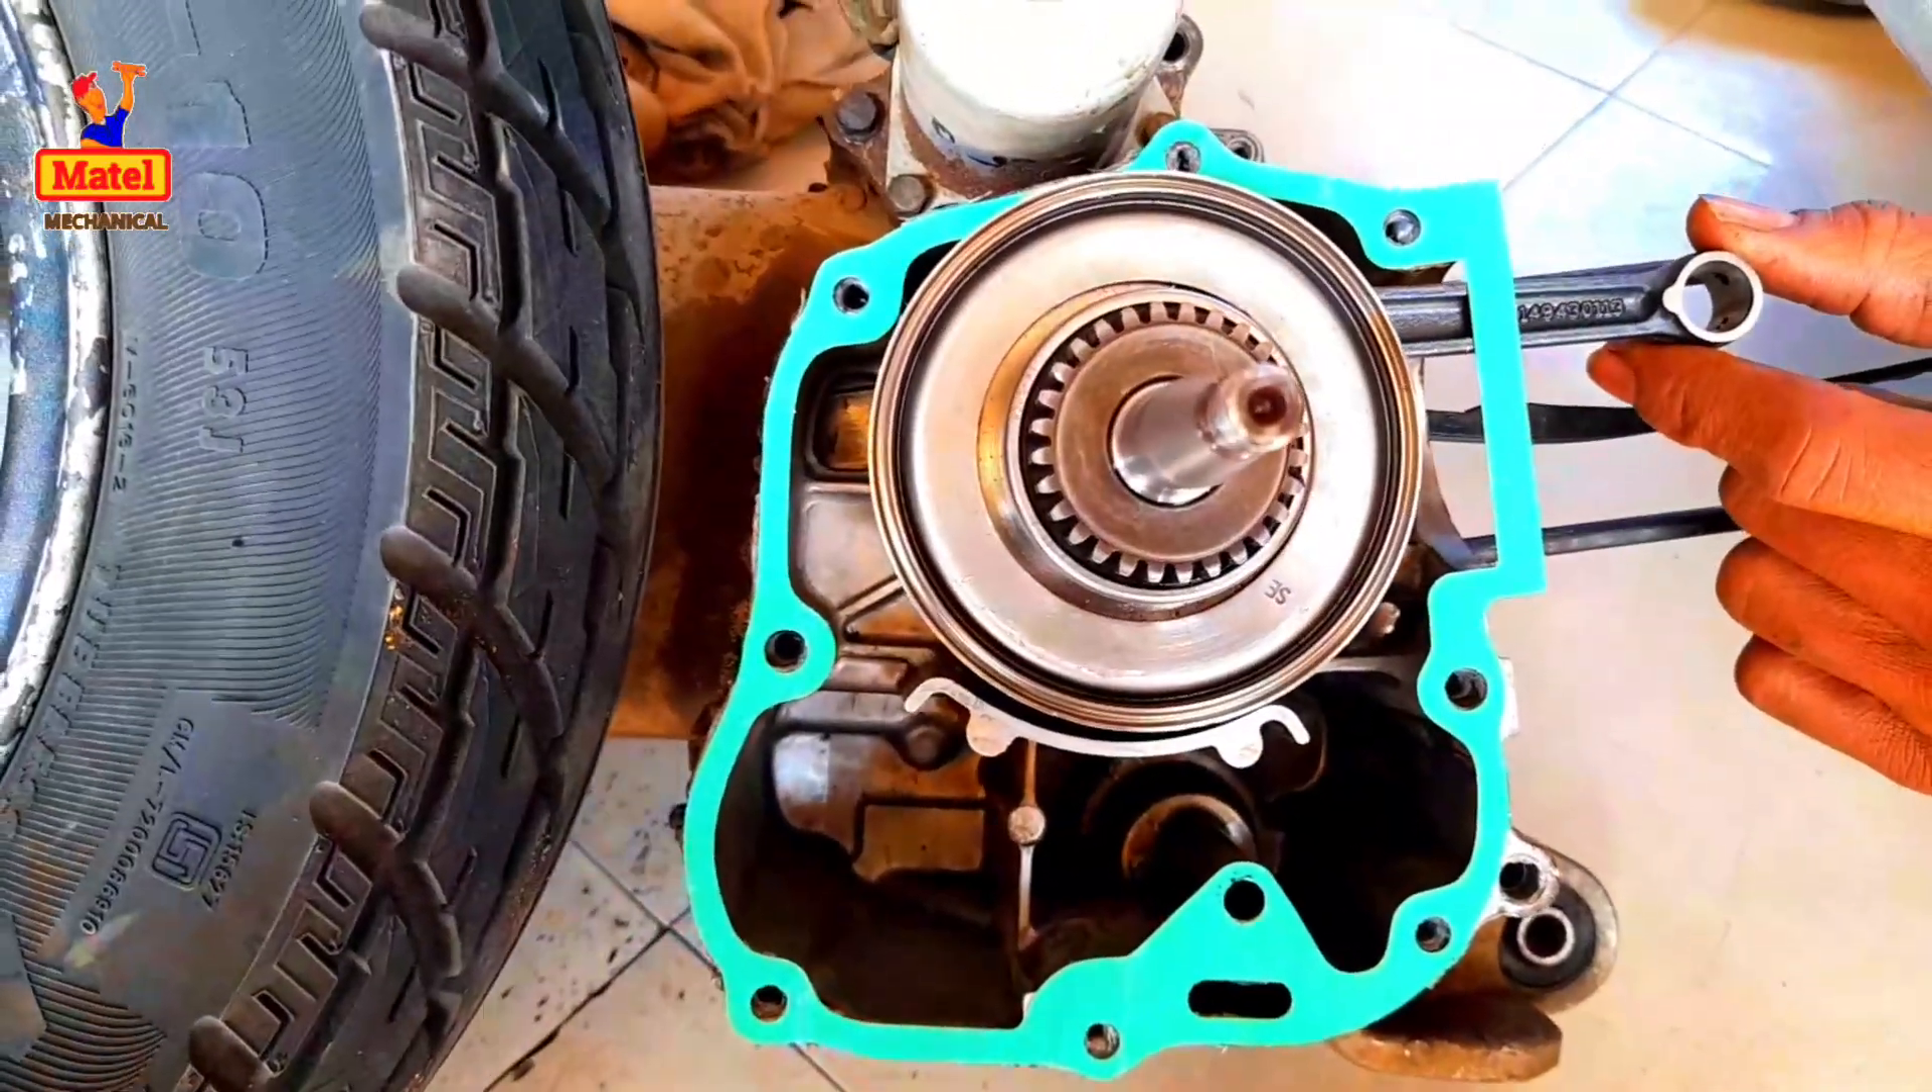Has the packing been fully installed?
Yes.